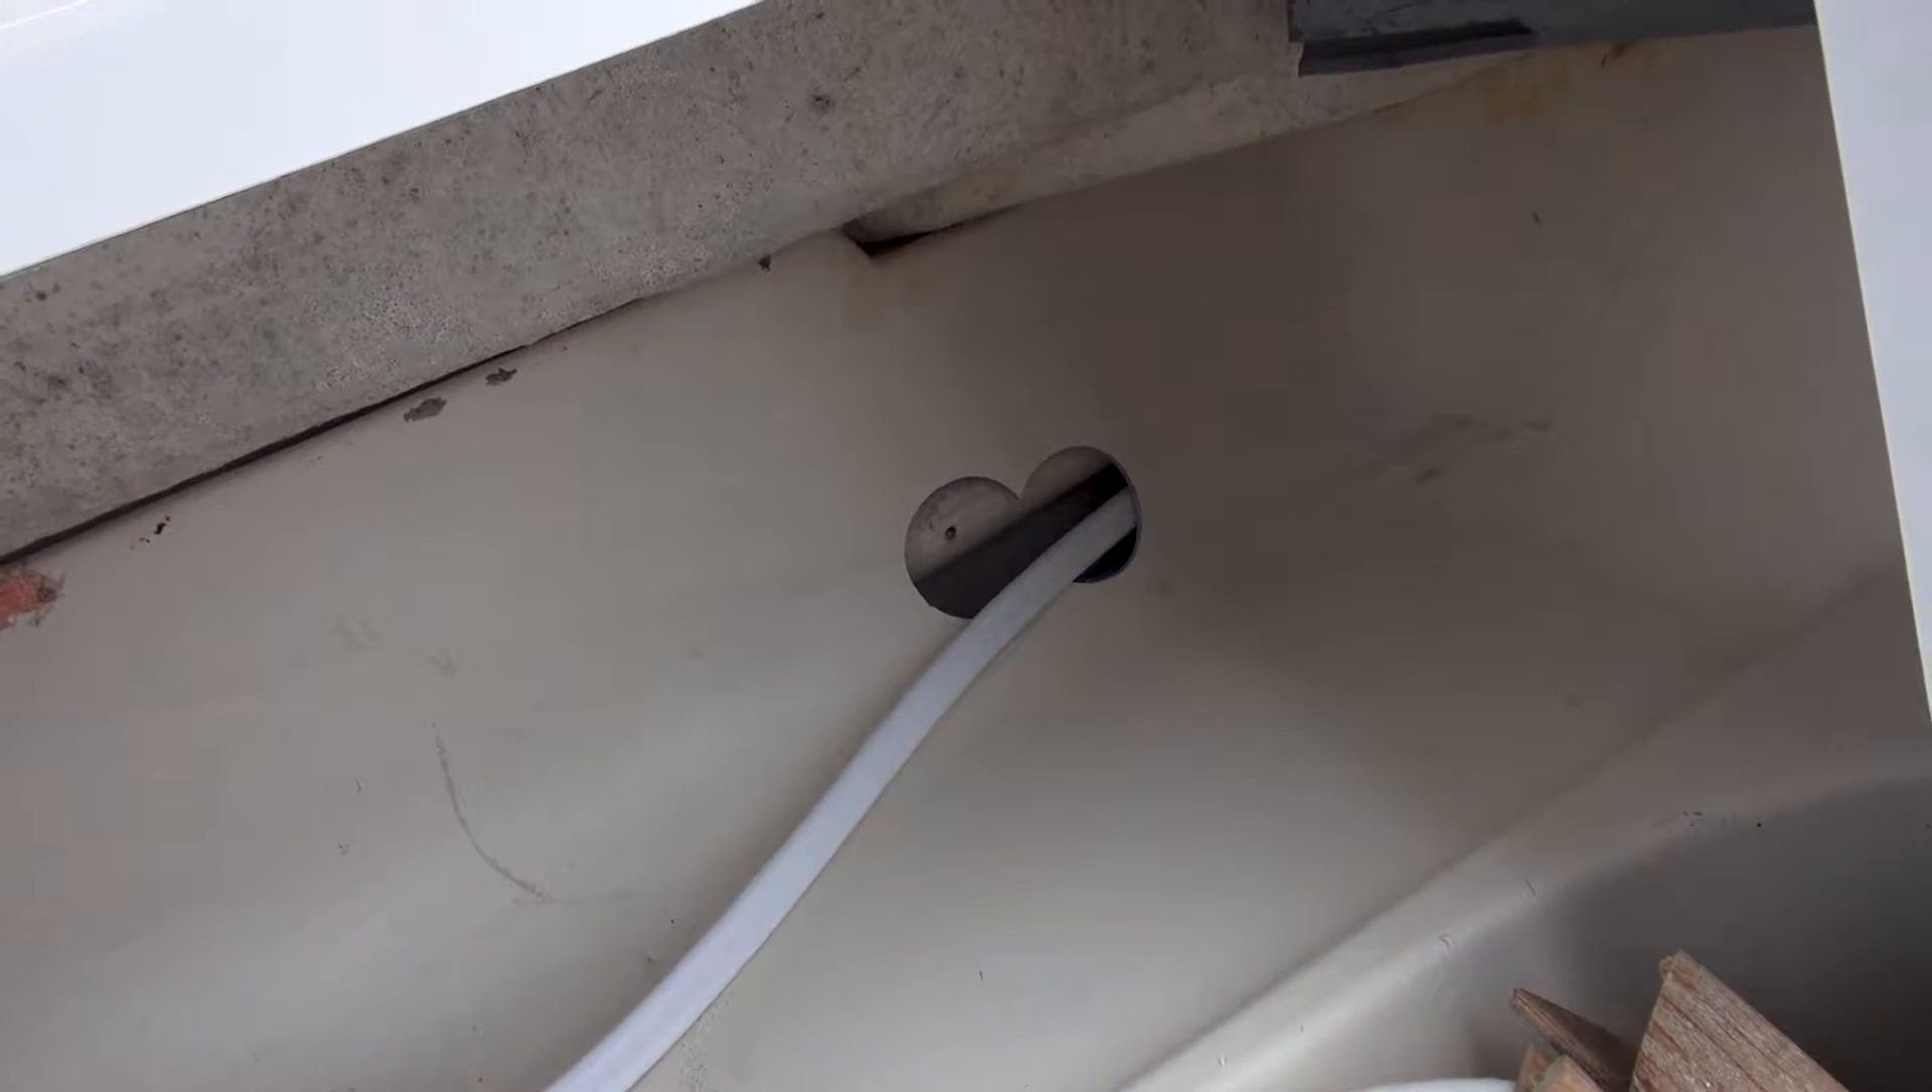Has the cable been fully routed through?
Yes.